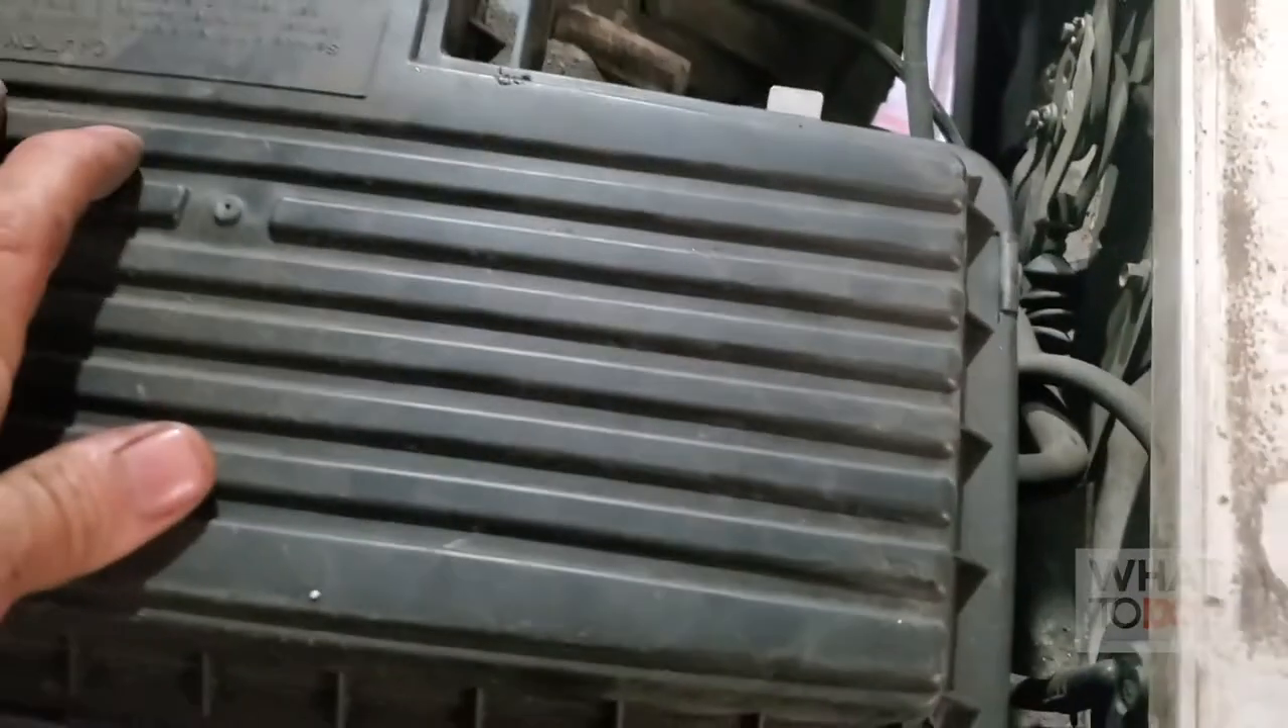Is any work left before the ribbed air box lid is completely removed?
Yes.